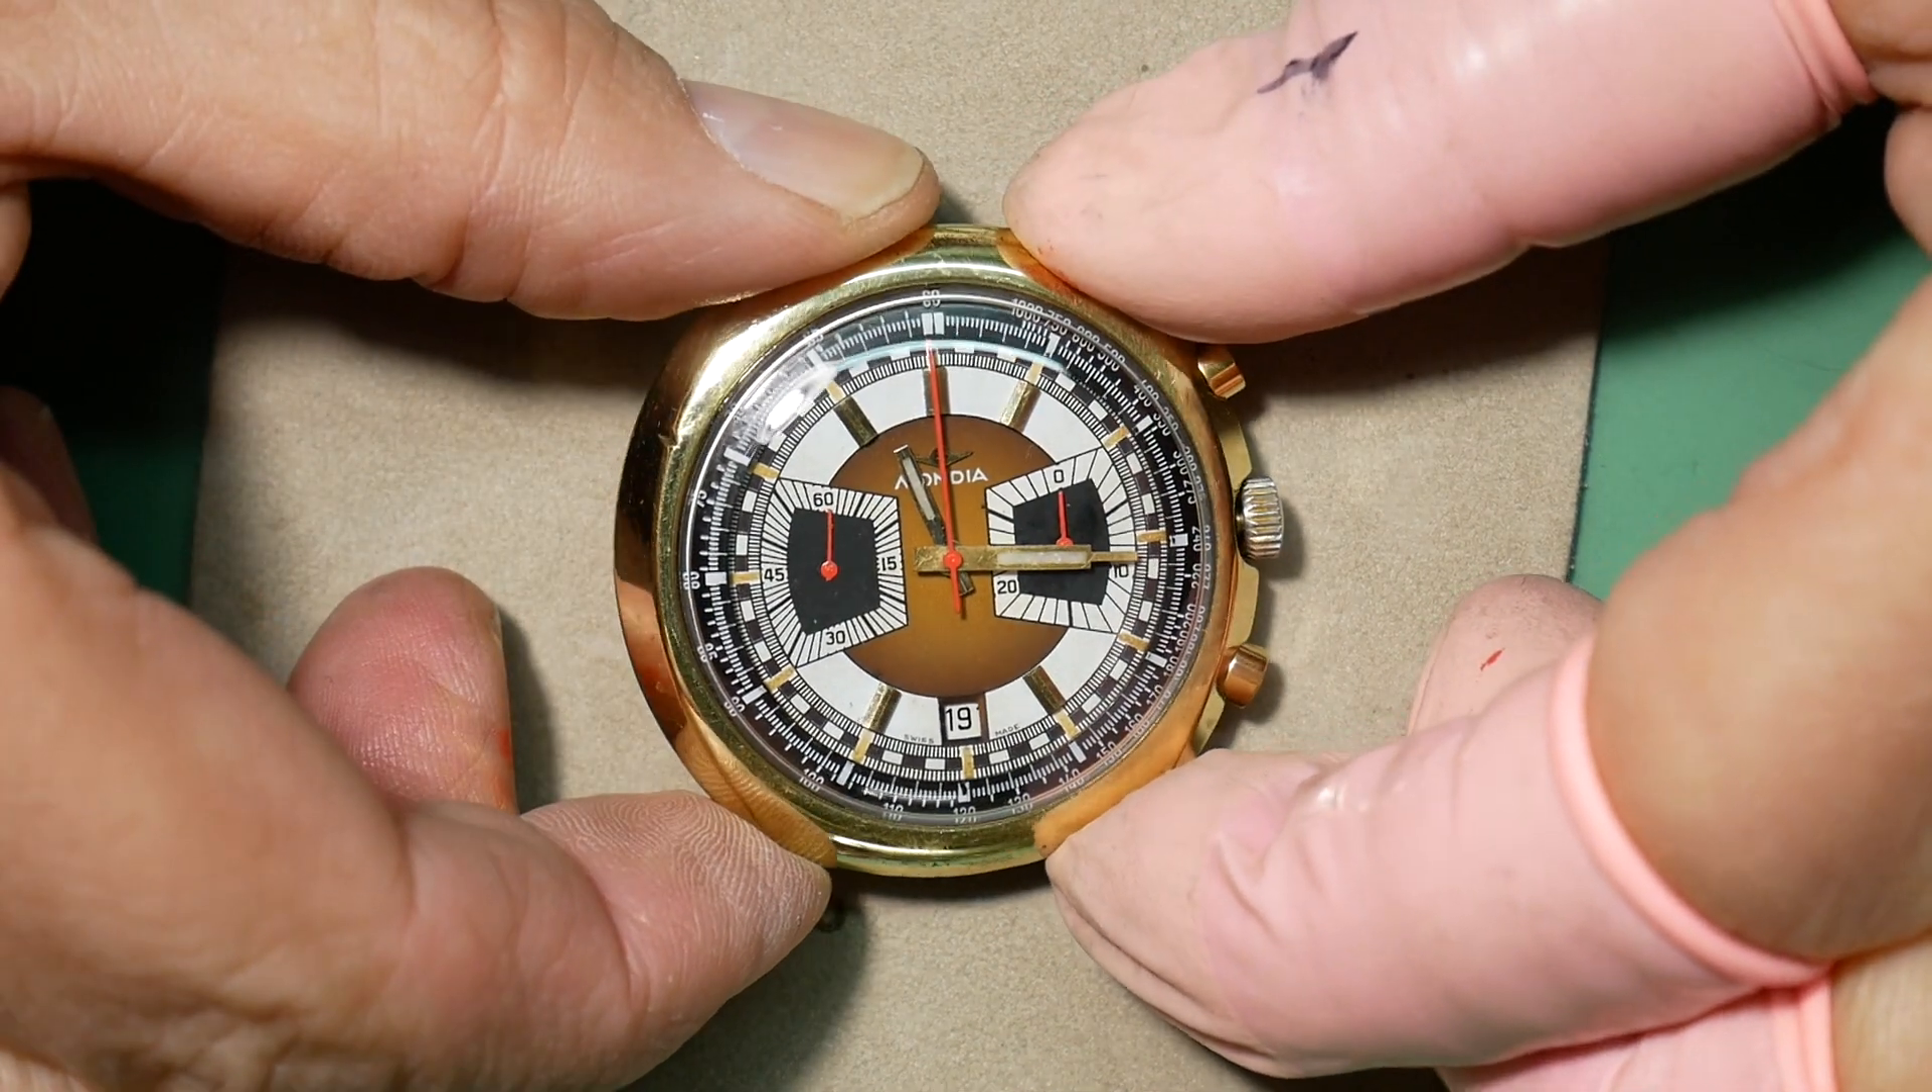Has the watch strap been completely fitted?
No.